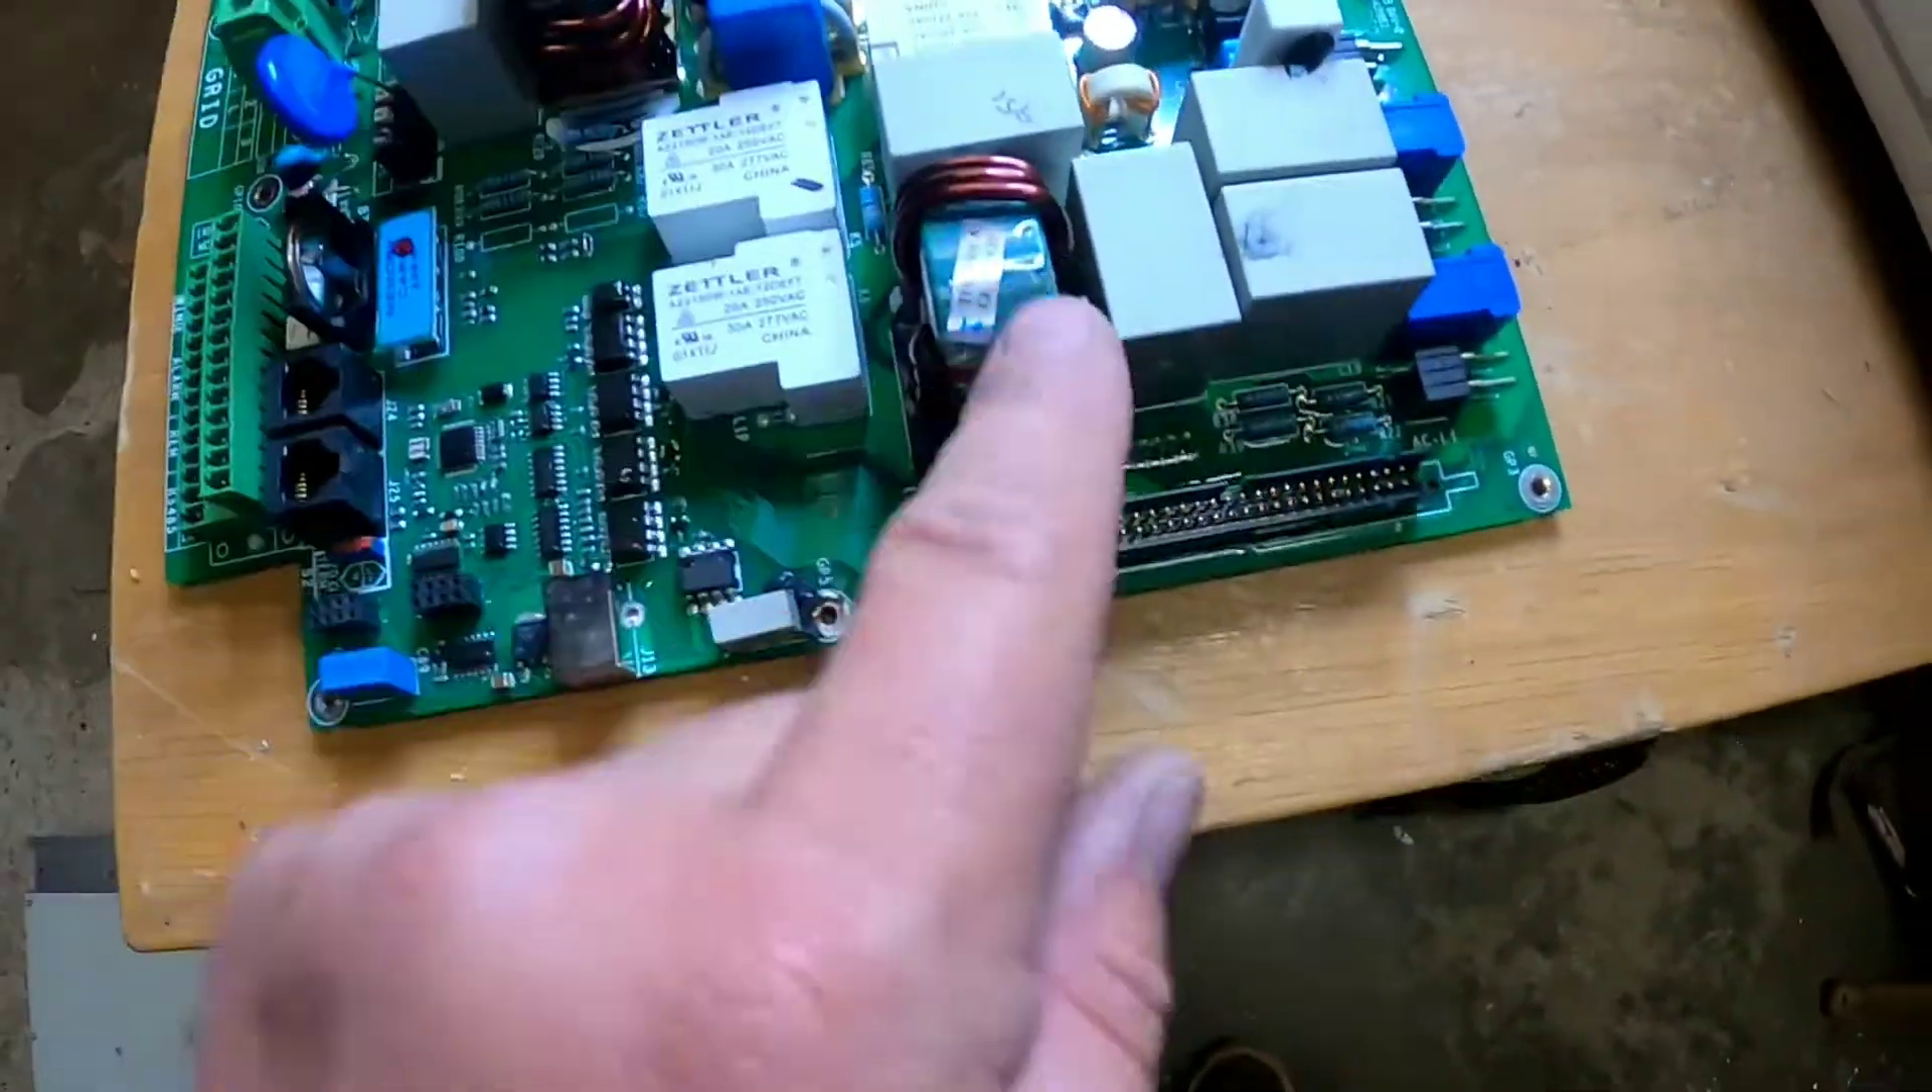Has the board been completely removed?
Yes.